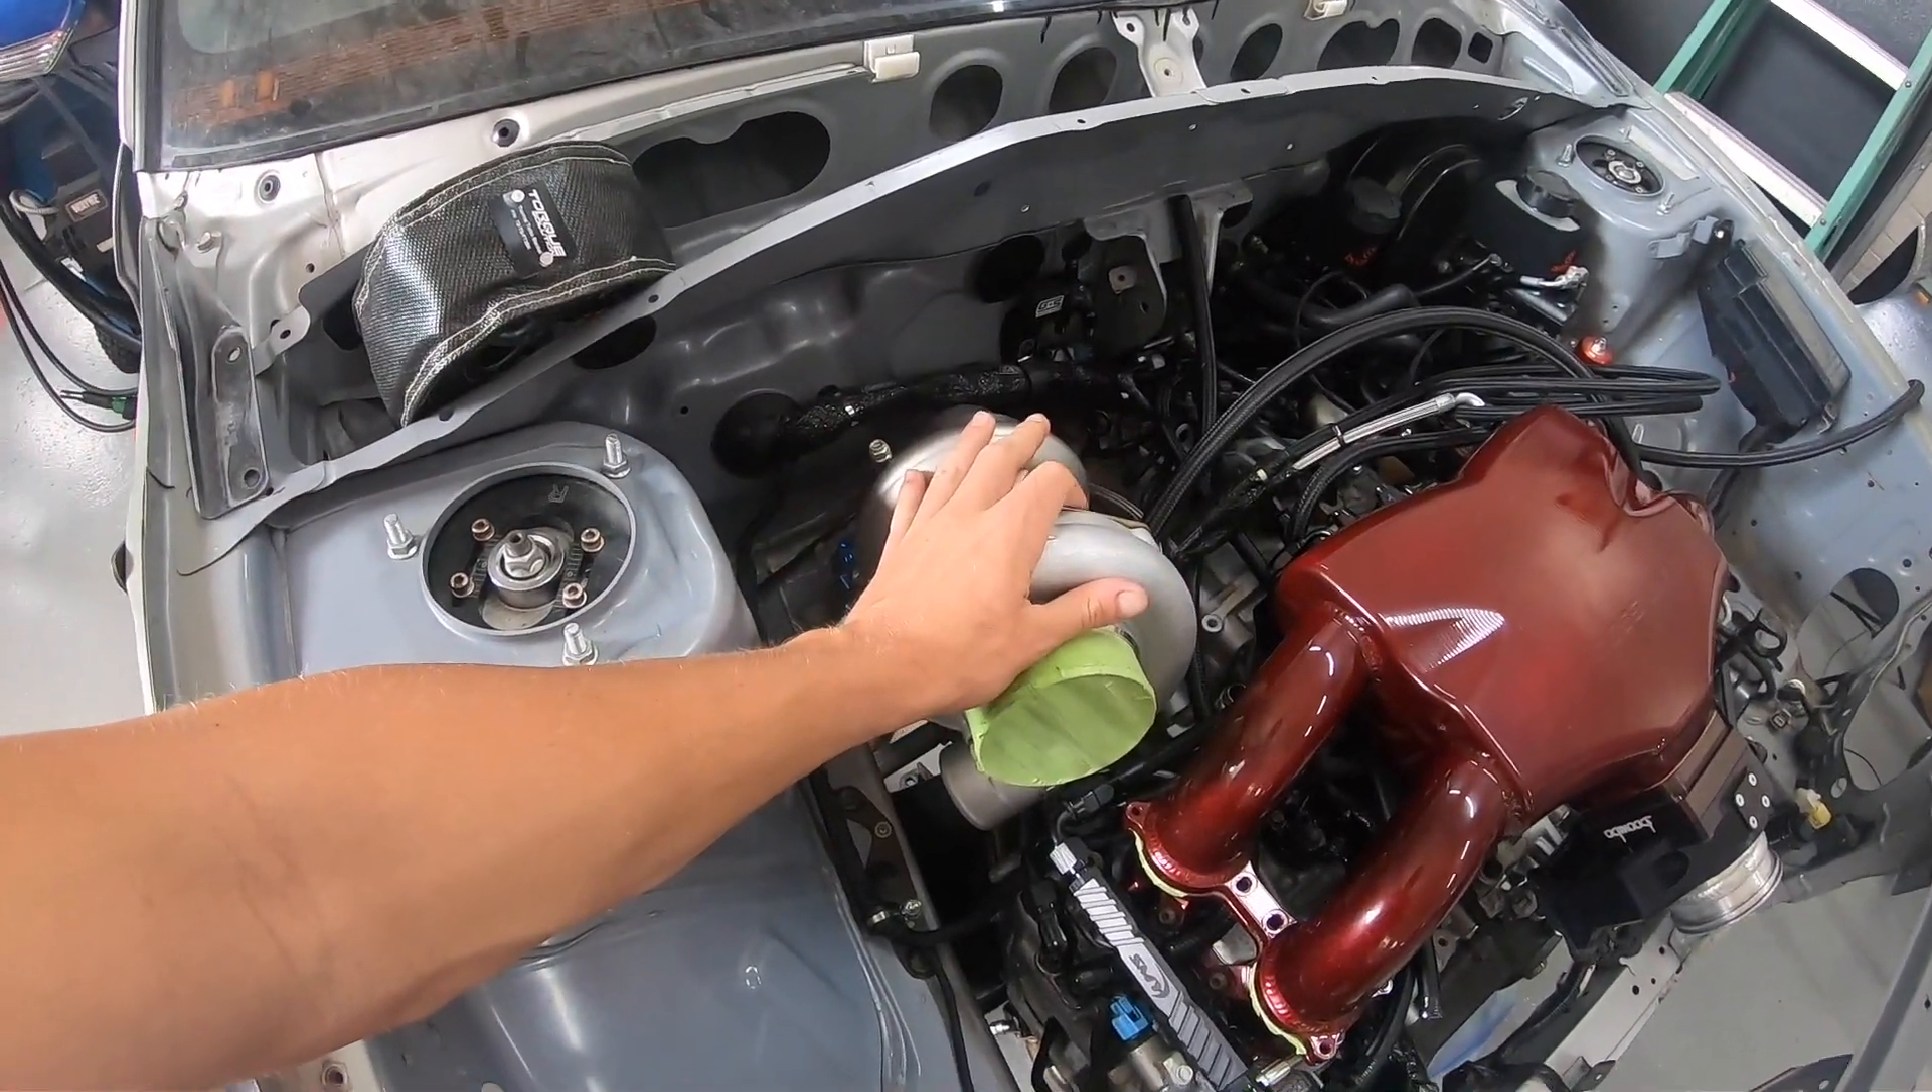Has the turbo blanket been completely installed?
No.